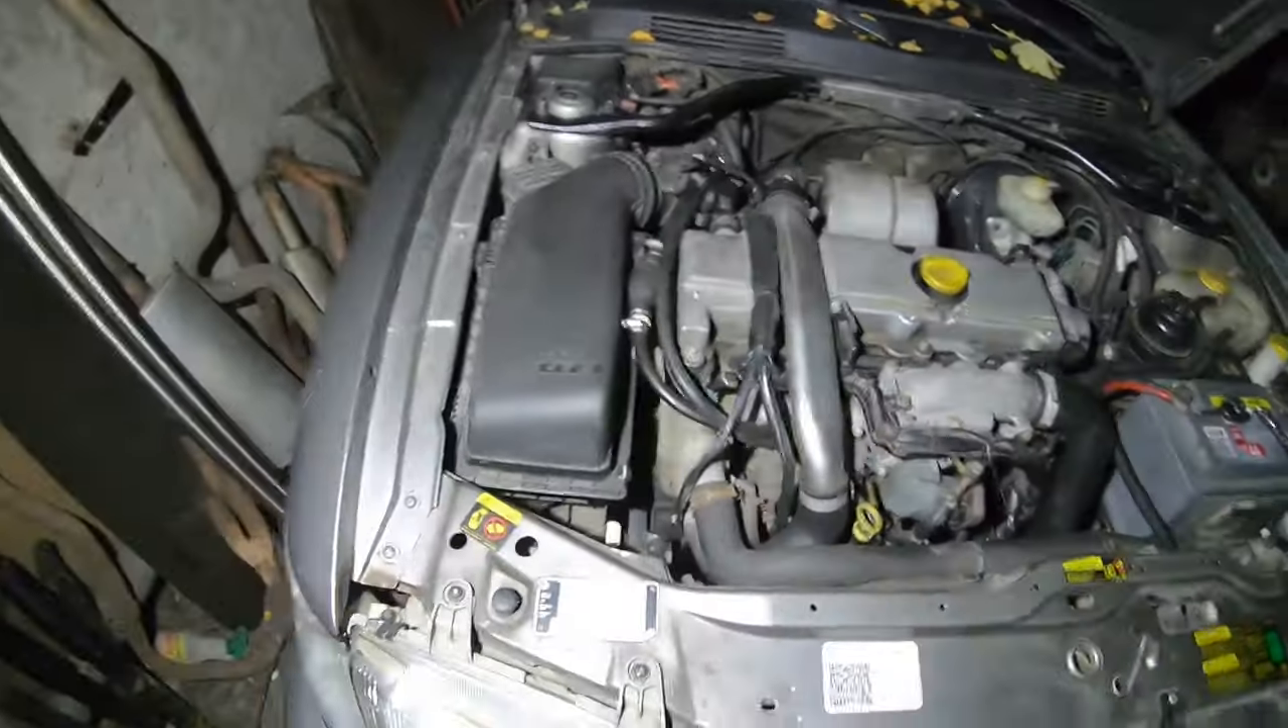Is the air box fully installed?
Yes.